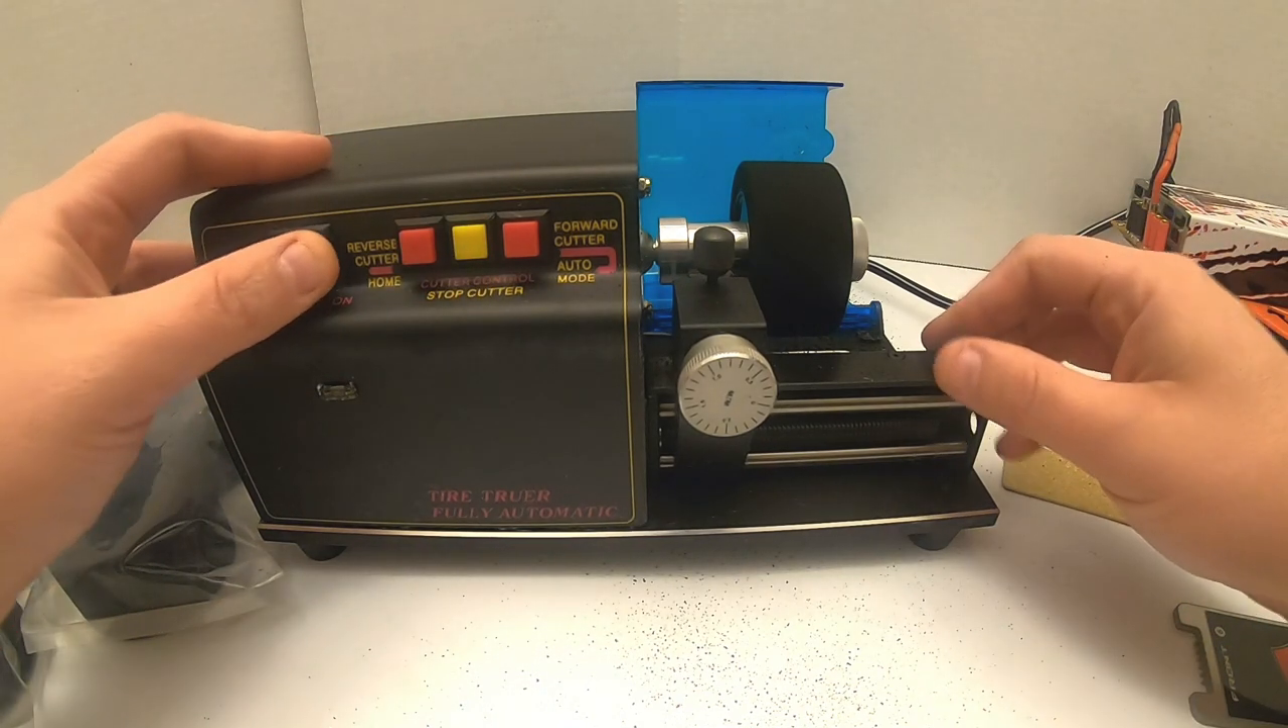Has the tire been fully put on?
Yes.